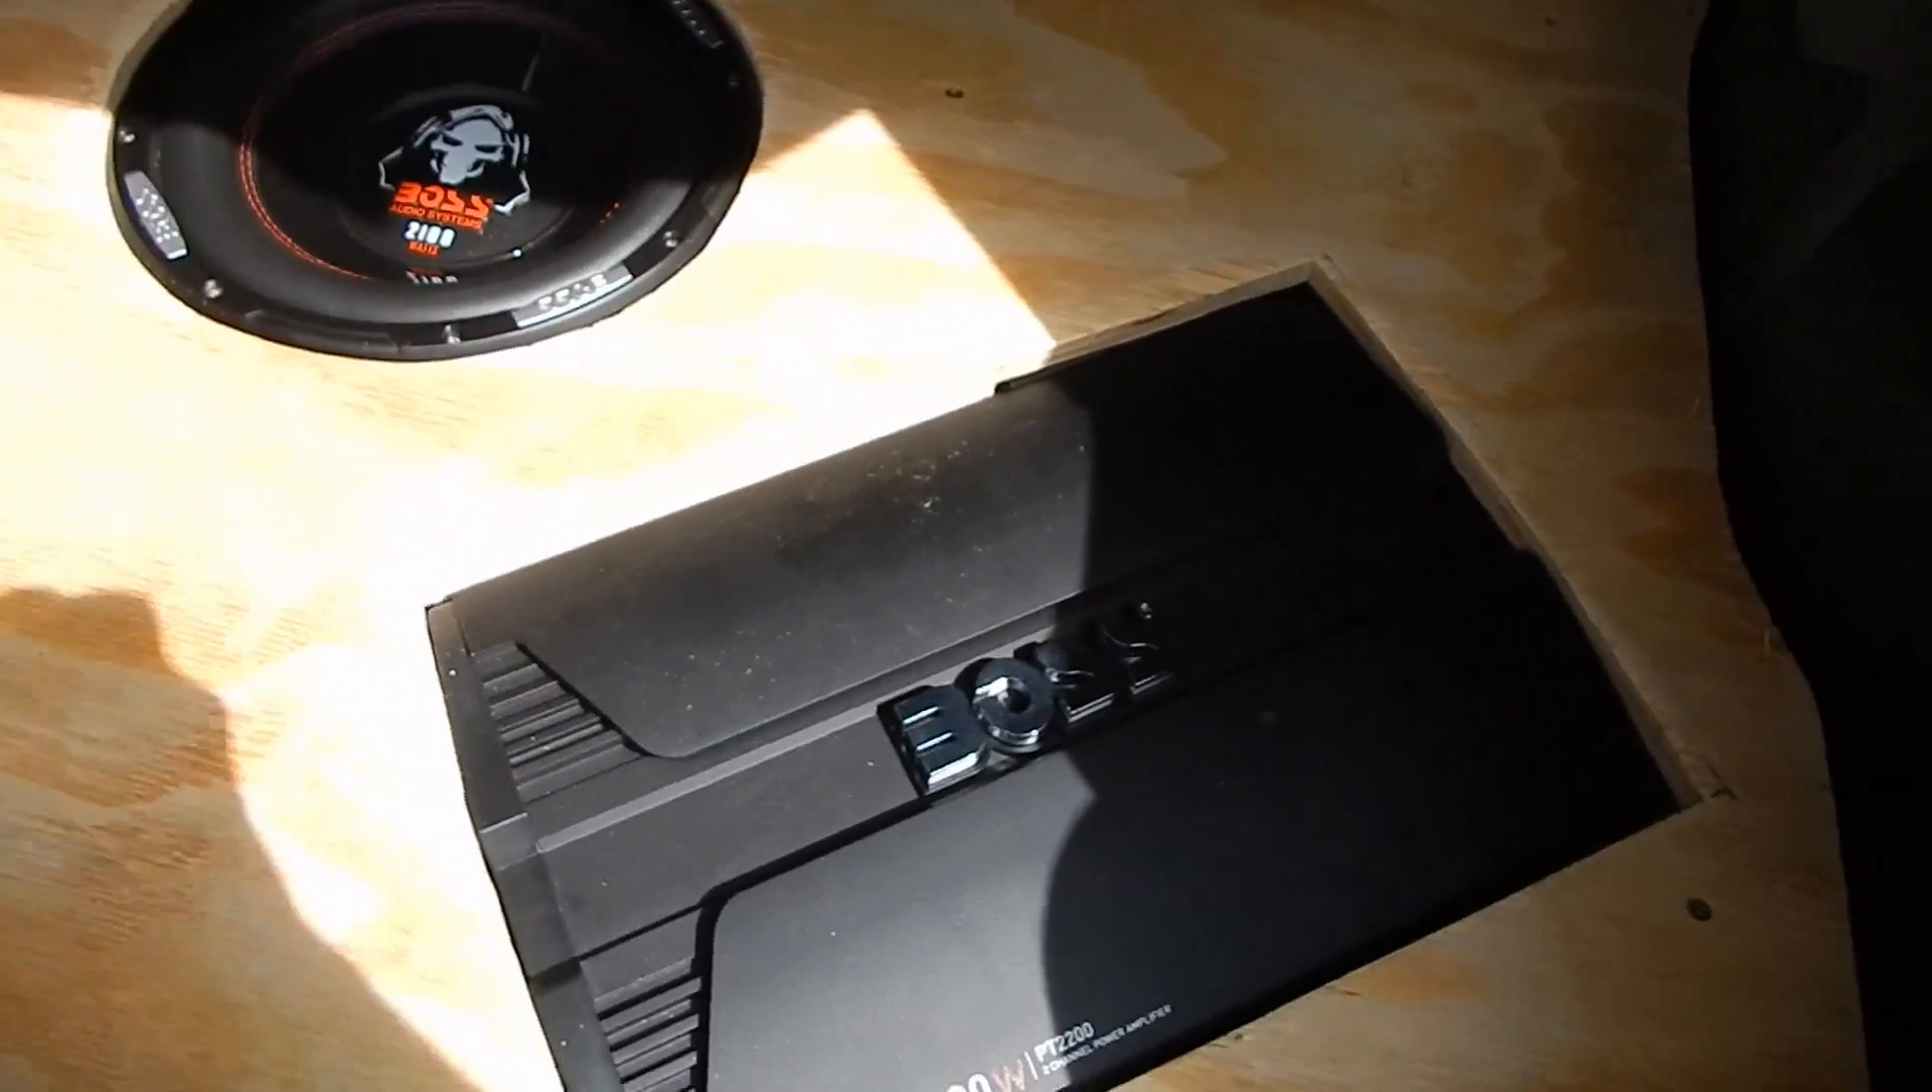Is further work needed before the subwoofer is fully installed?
No.